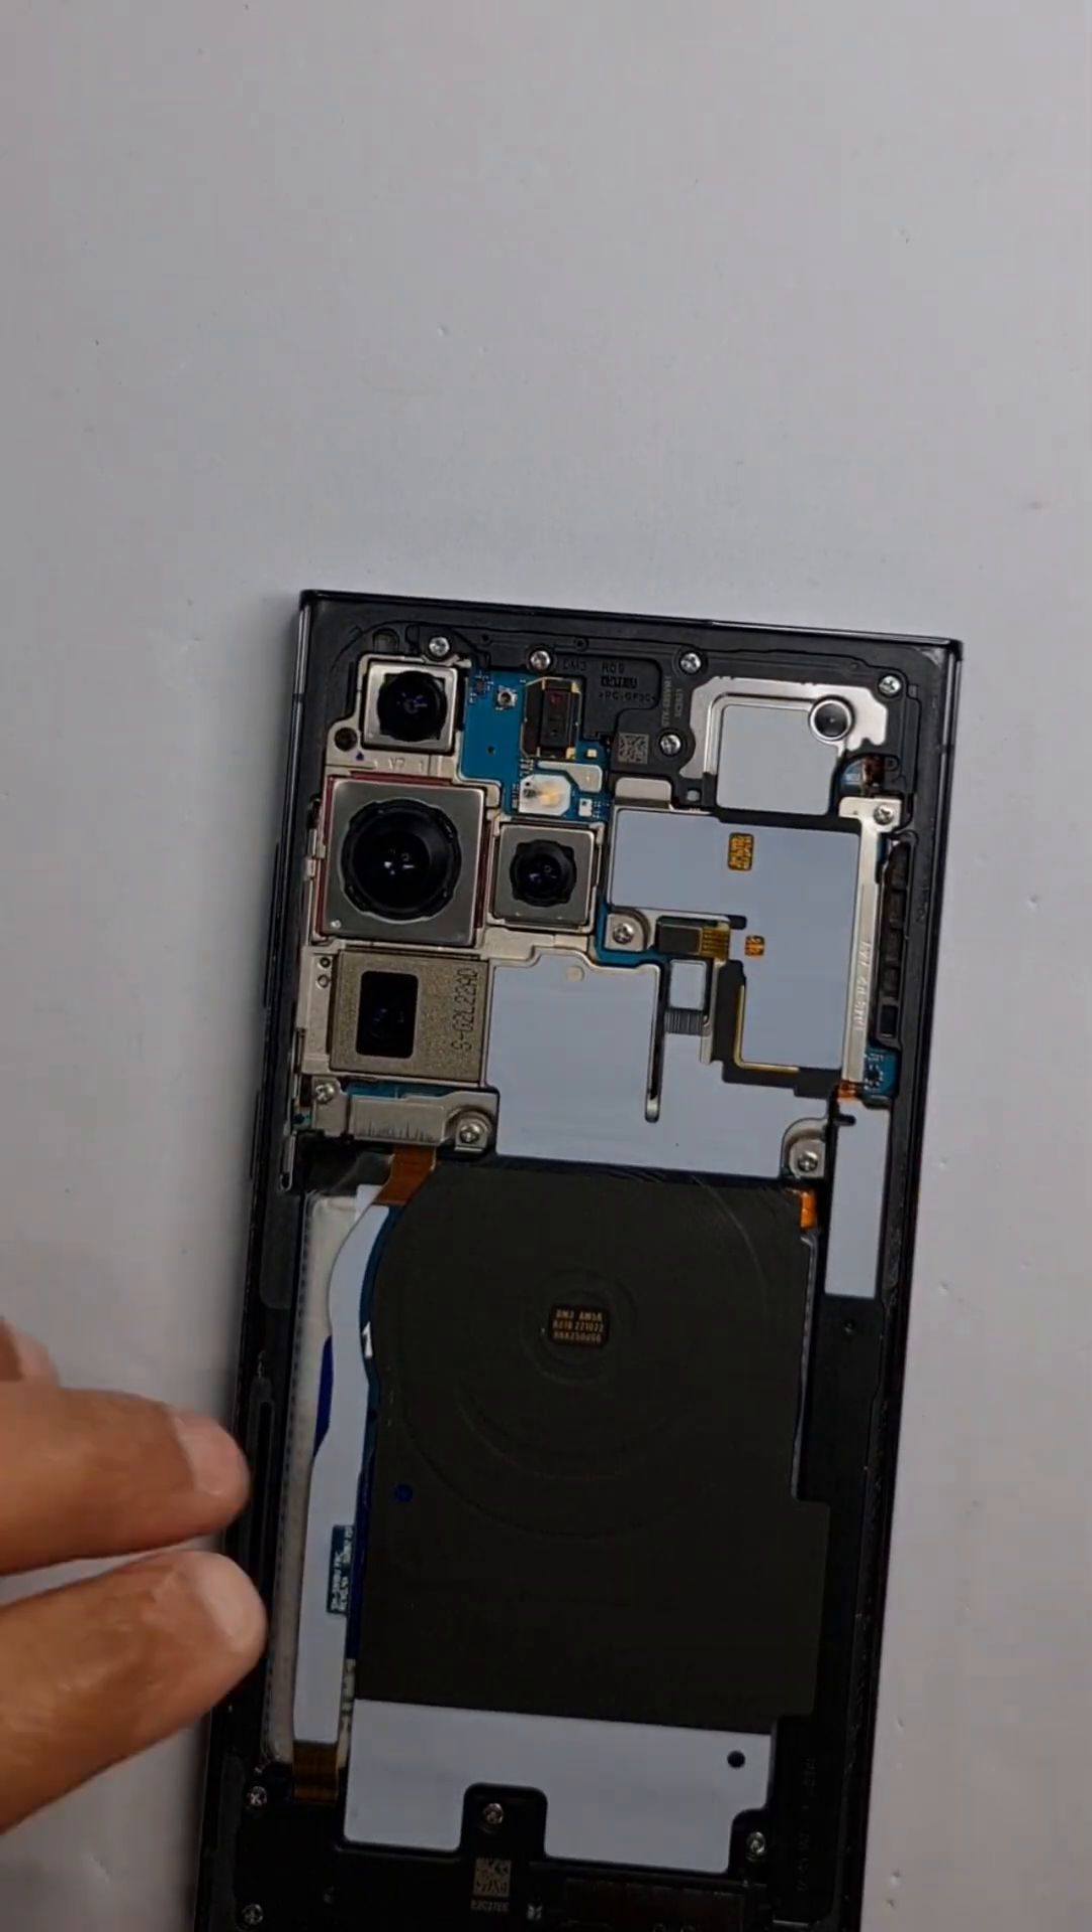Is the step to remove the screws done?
No.